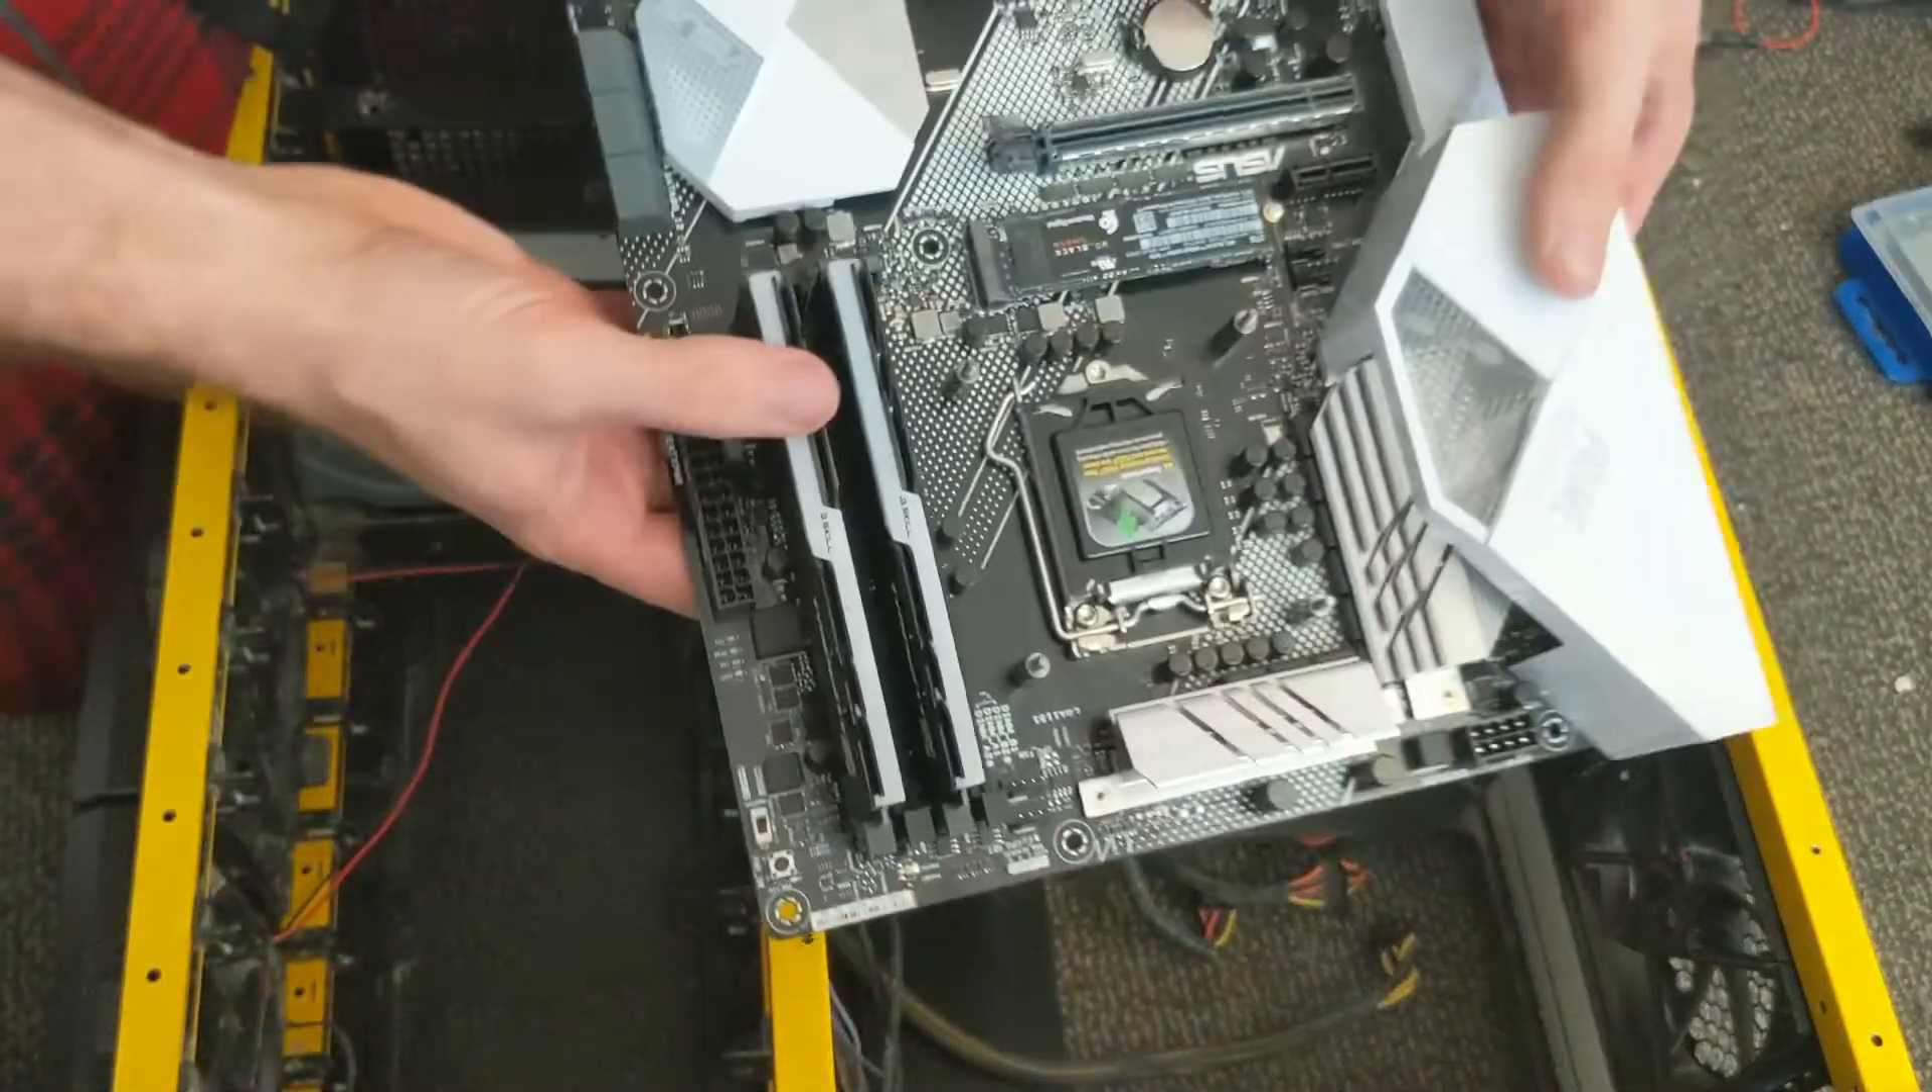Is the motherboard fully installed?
No.